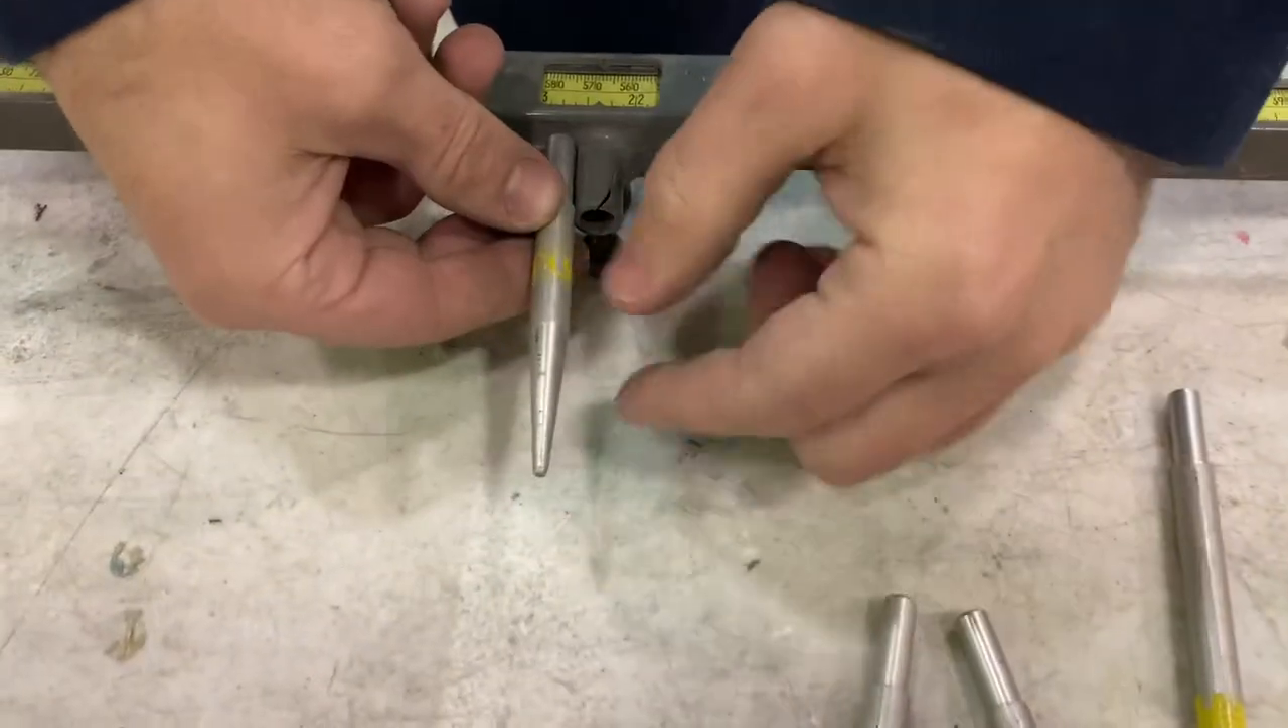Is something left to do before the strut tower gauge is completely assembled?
Yes.